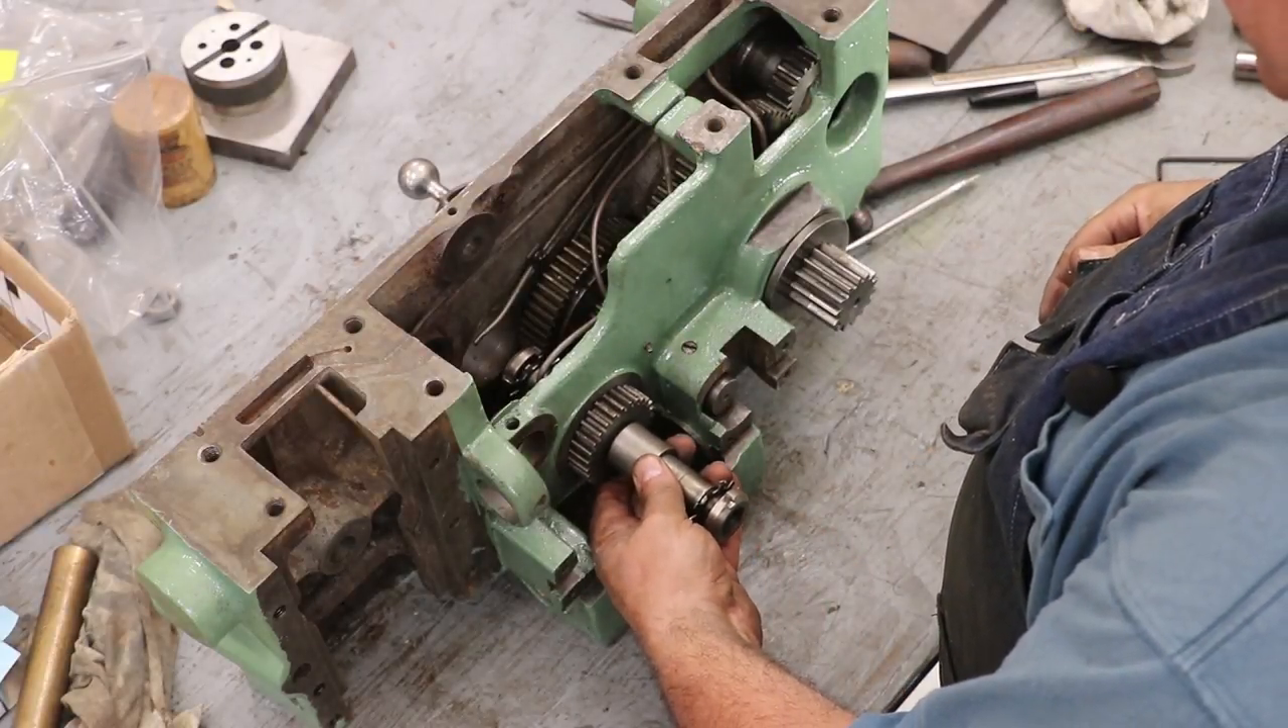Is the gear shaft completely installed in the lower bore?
No.